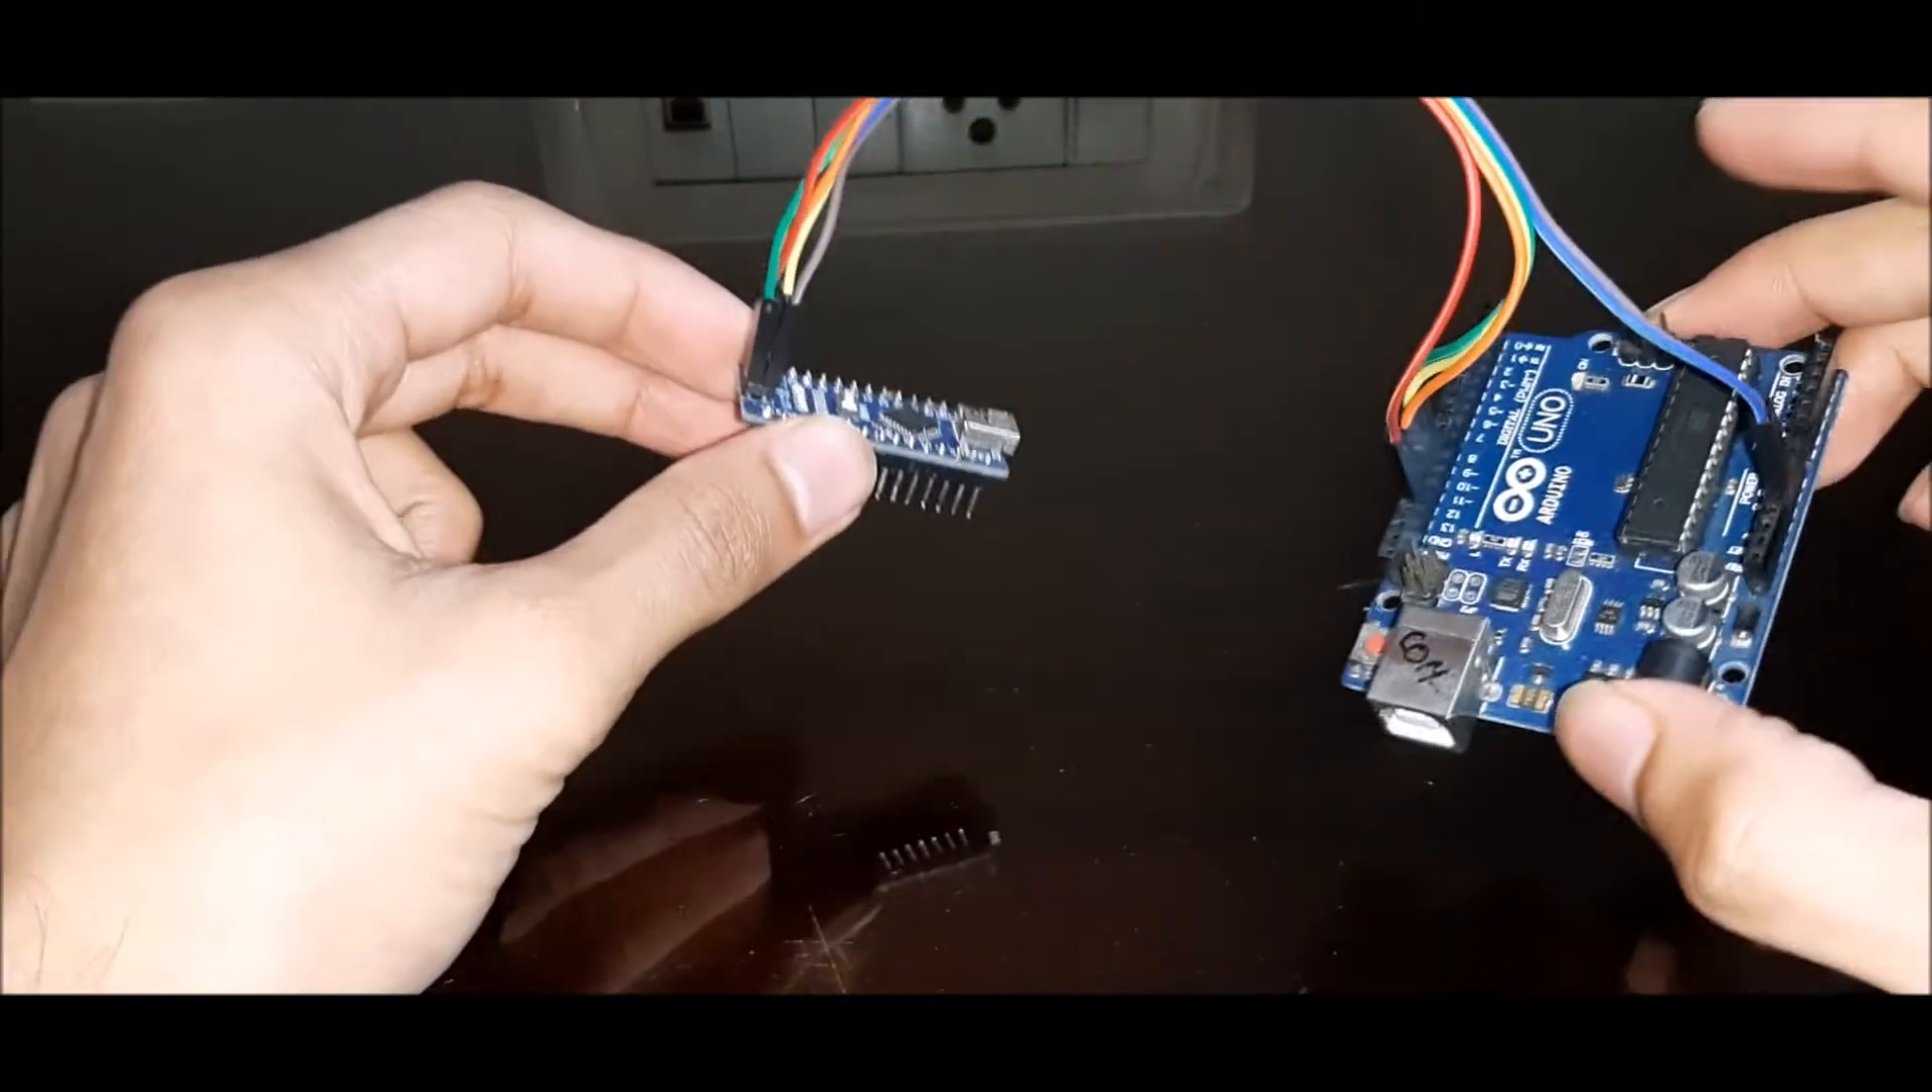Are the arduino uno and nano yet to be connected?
No.